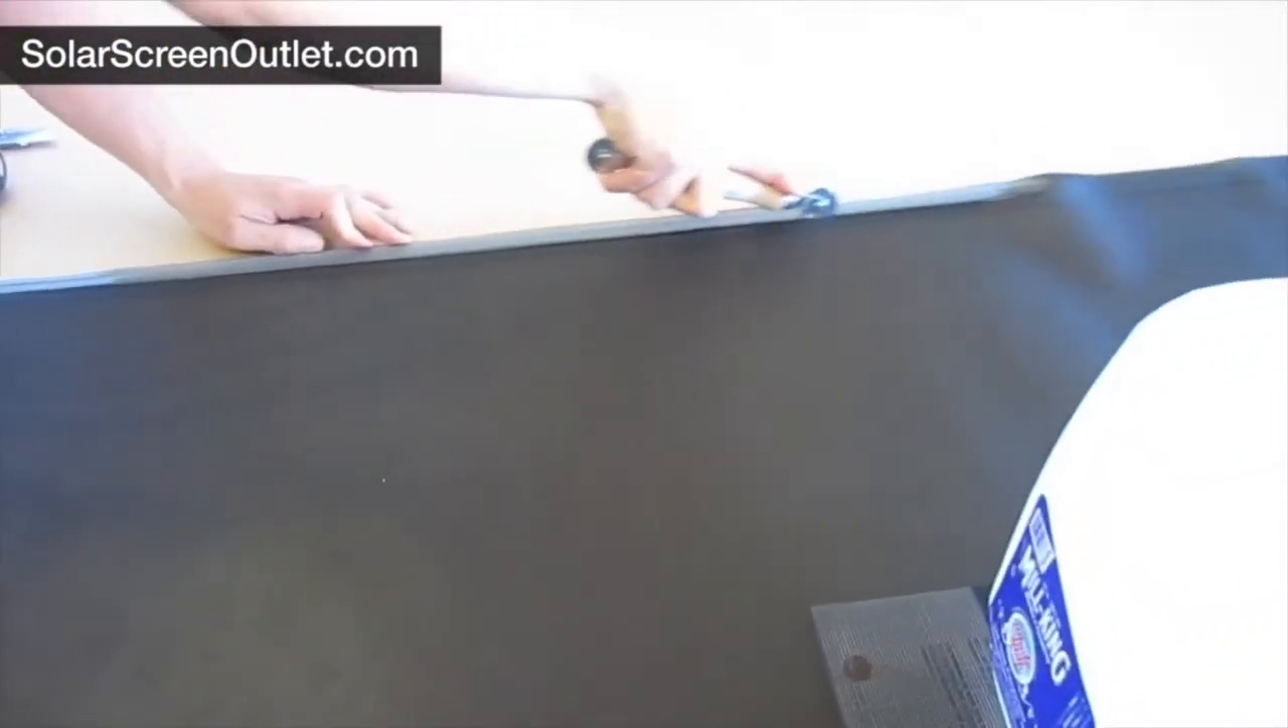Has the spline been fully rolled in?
No.